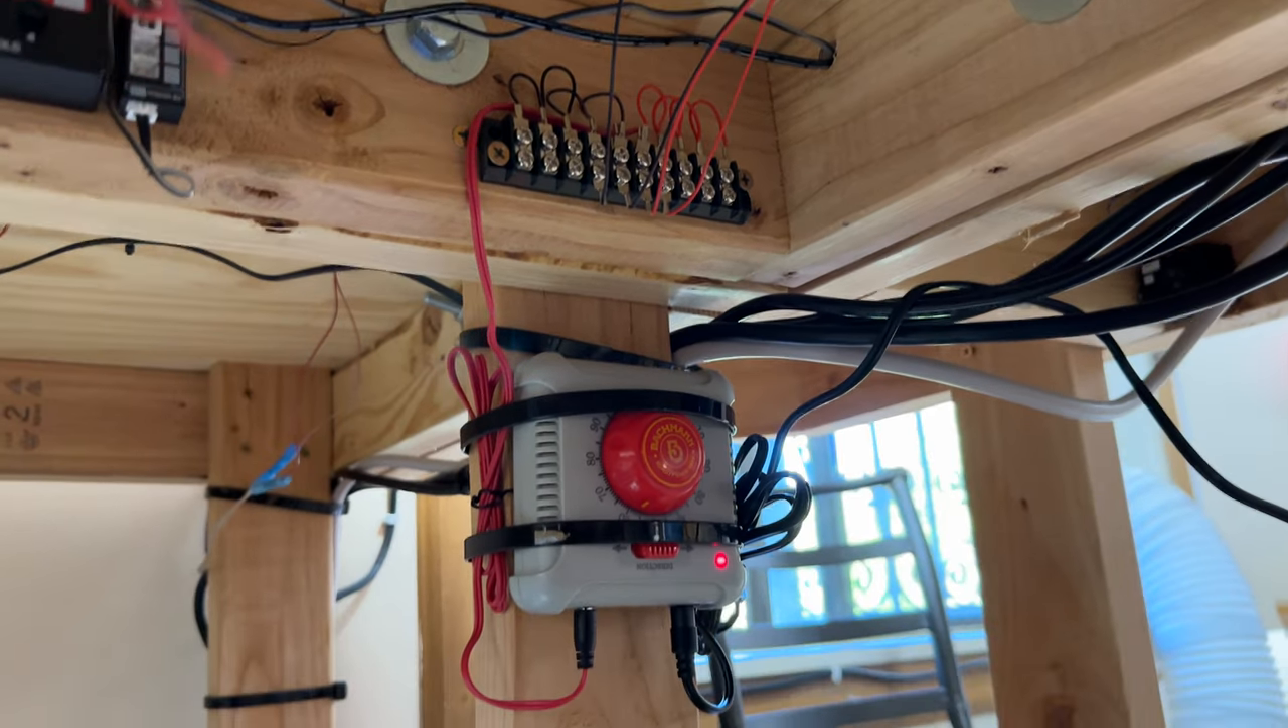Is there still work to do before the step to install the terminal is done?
No.